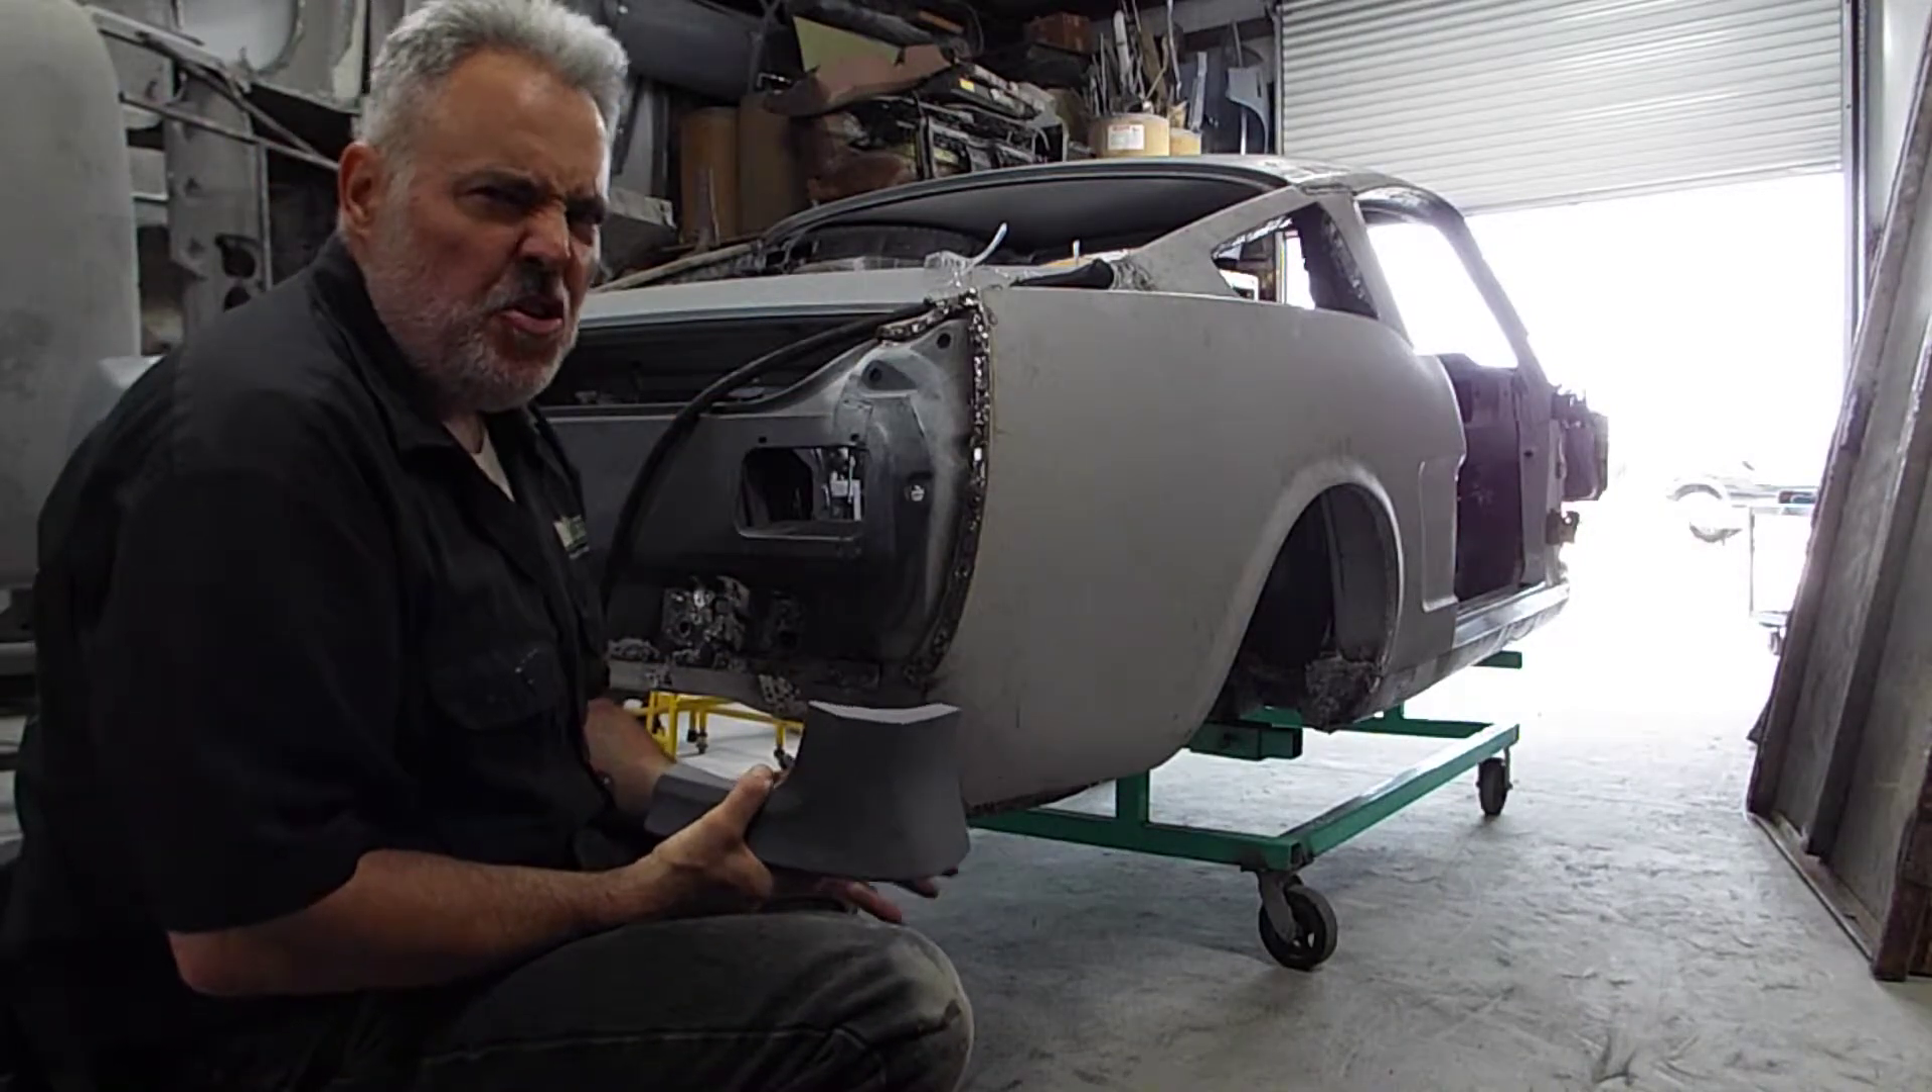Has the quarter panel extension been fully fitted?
No.